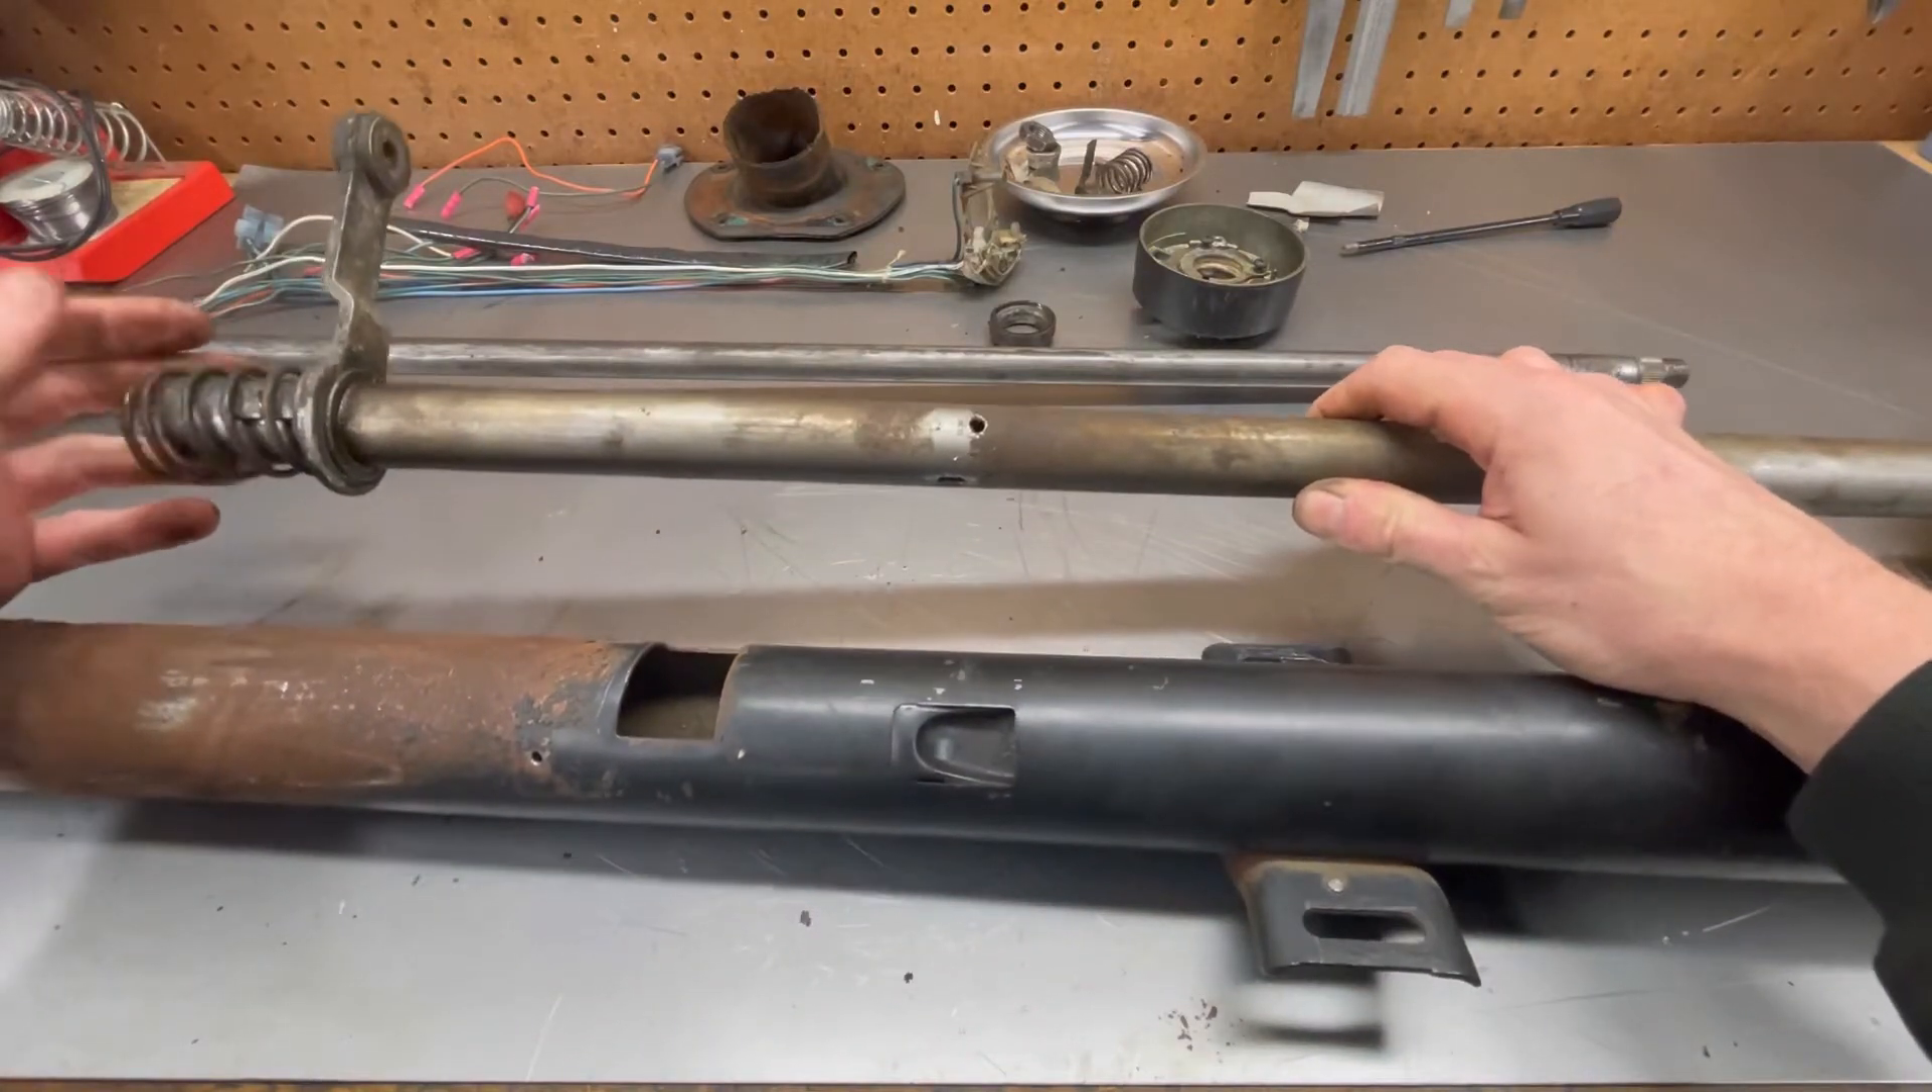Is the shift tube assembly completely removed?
Yes.